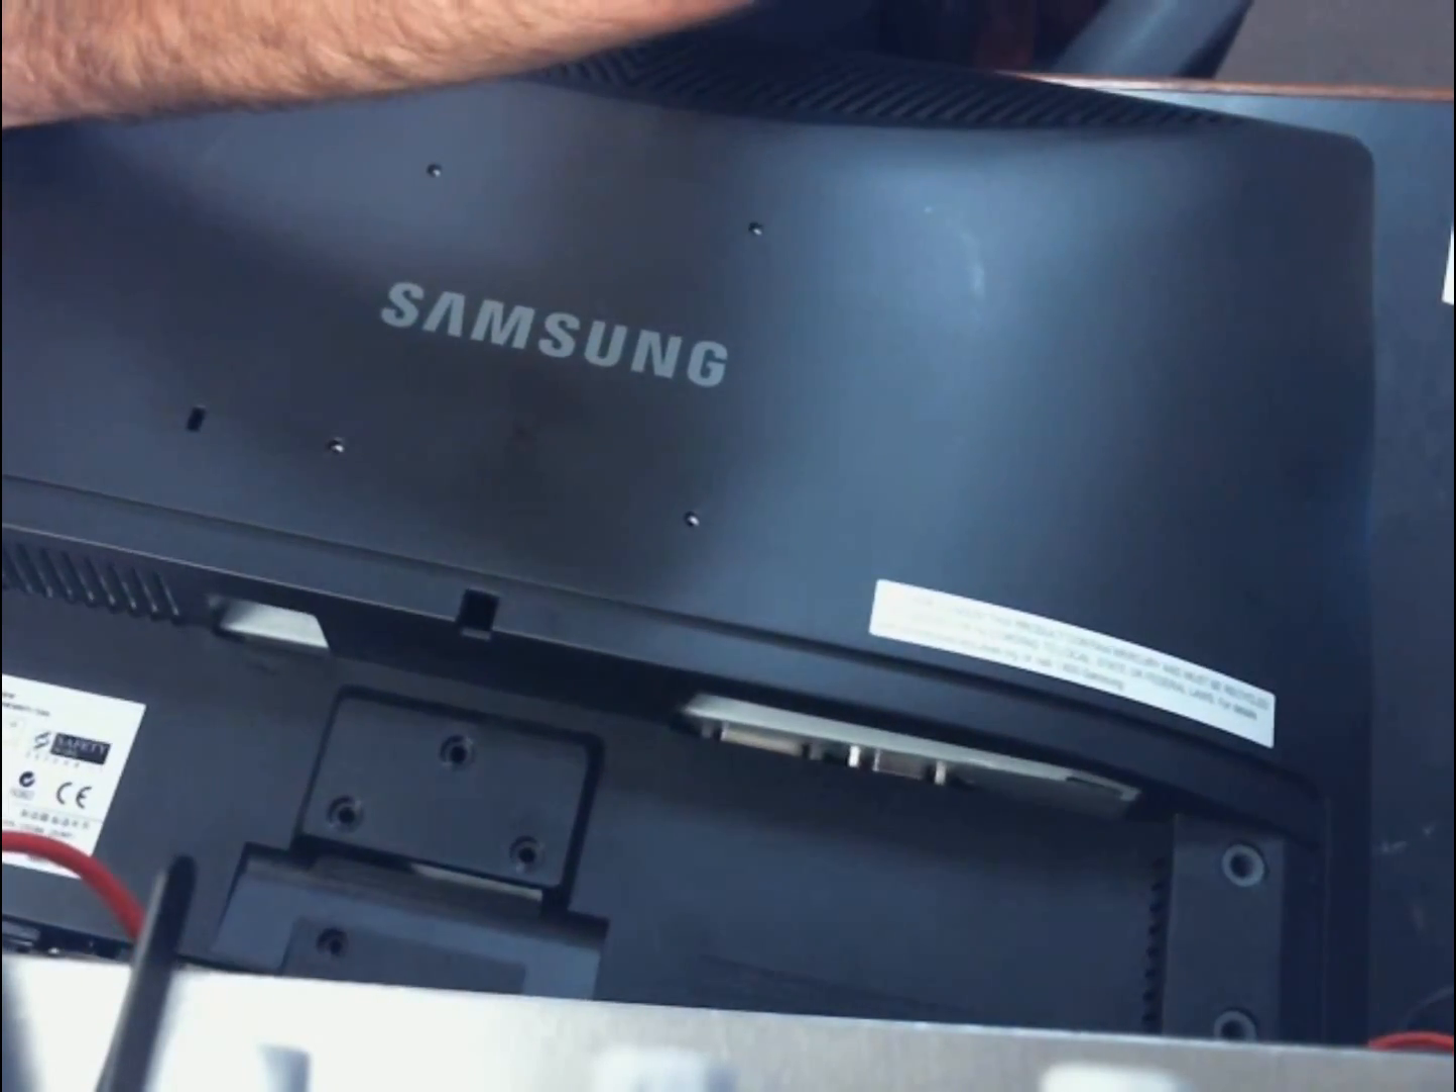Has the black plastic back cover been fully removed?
No.